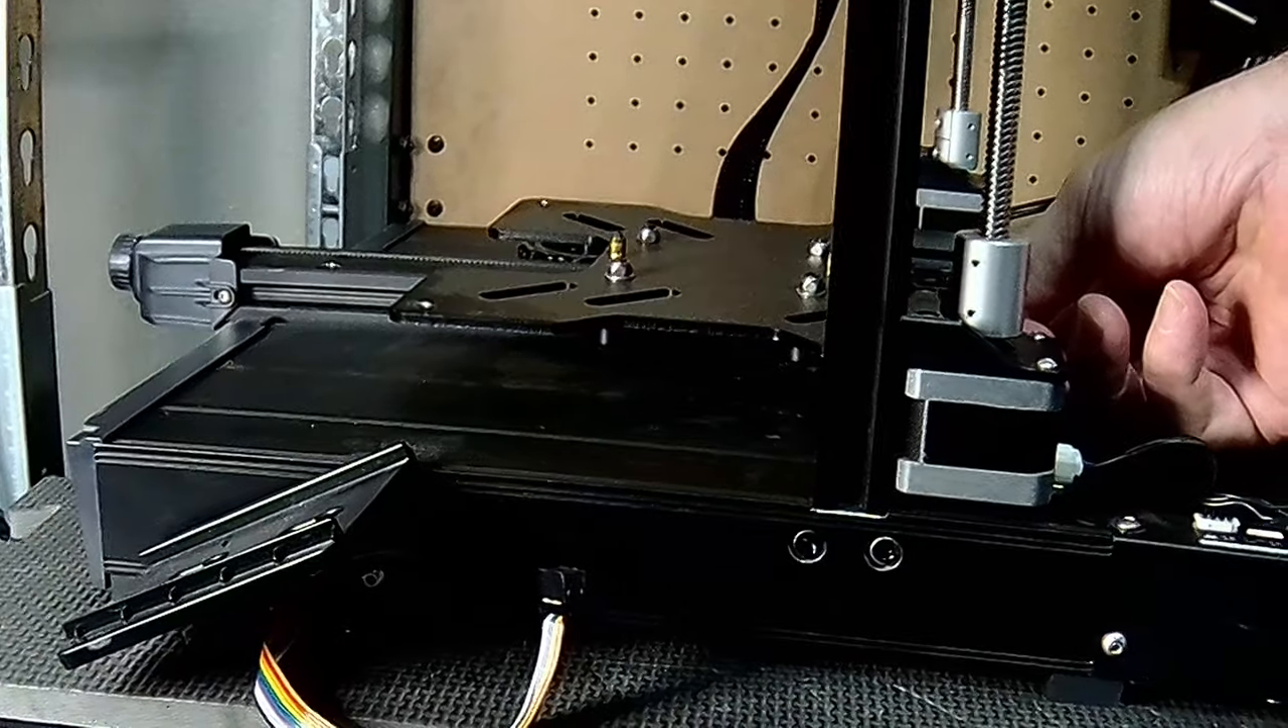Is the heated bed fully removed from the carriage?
Yes.